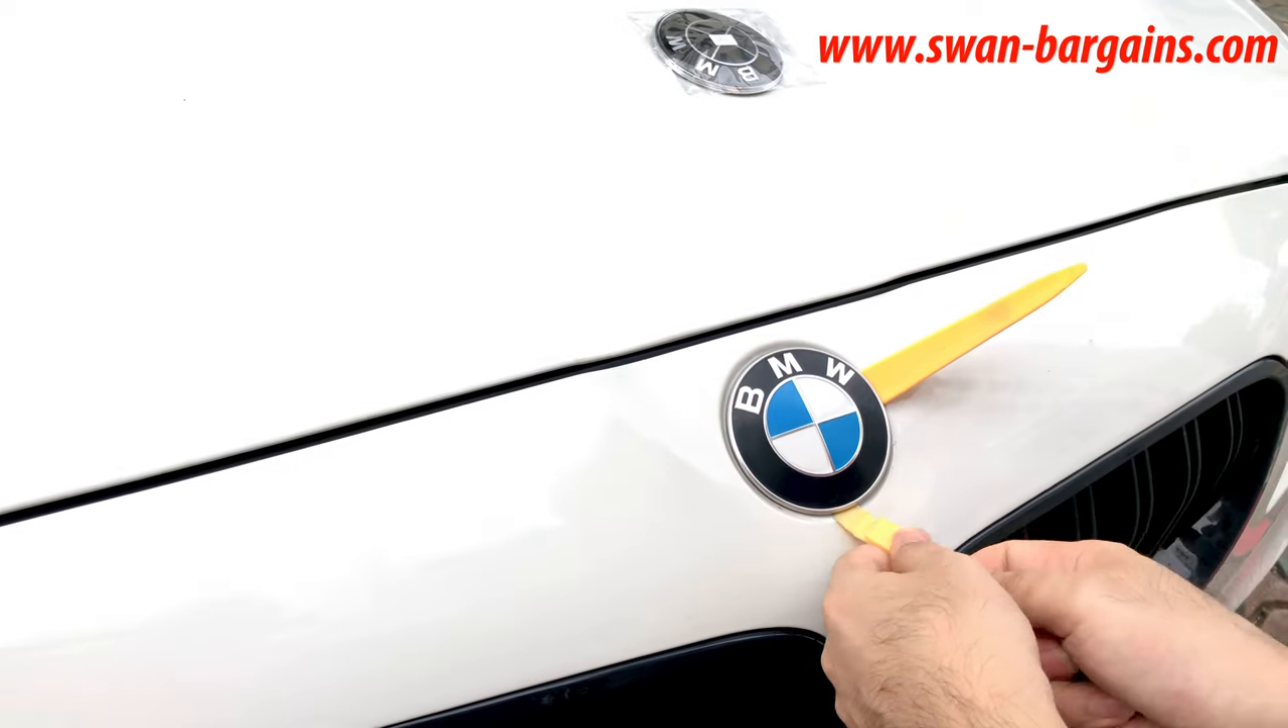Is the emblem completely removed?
No.